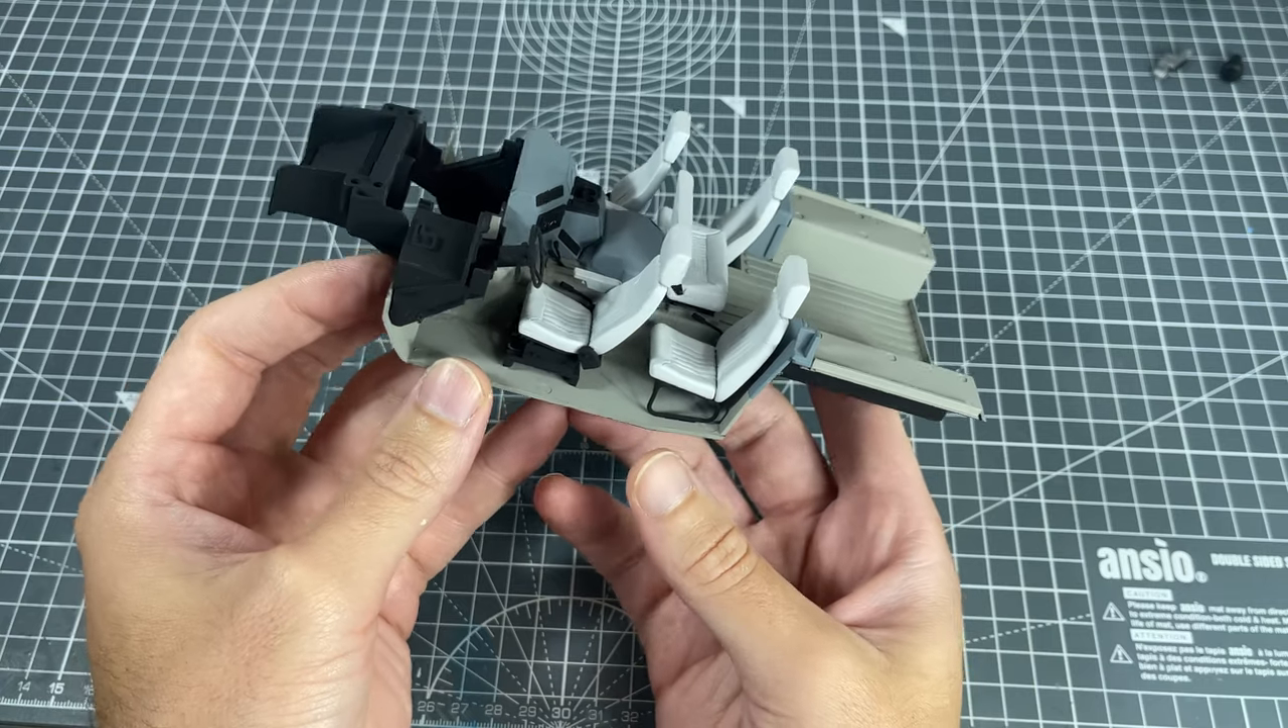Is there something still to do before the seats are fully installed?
No.